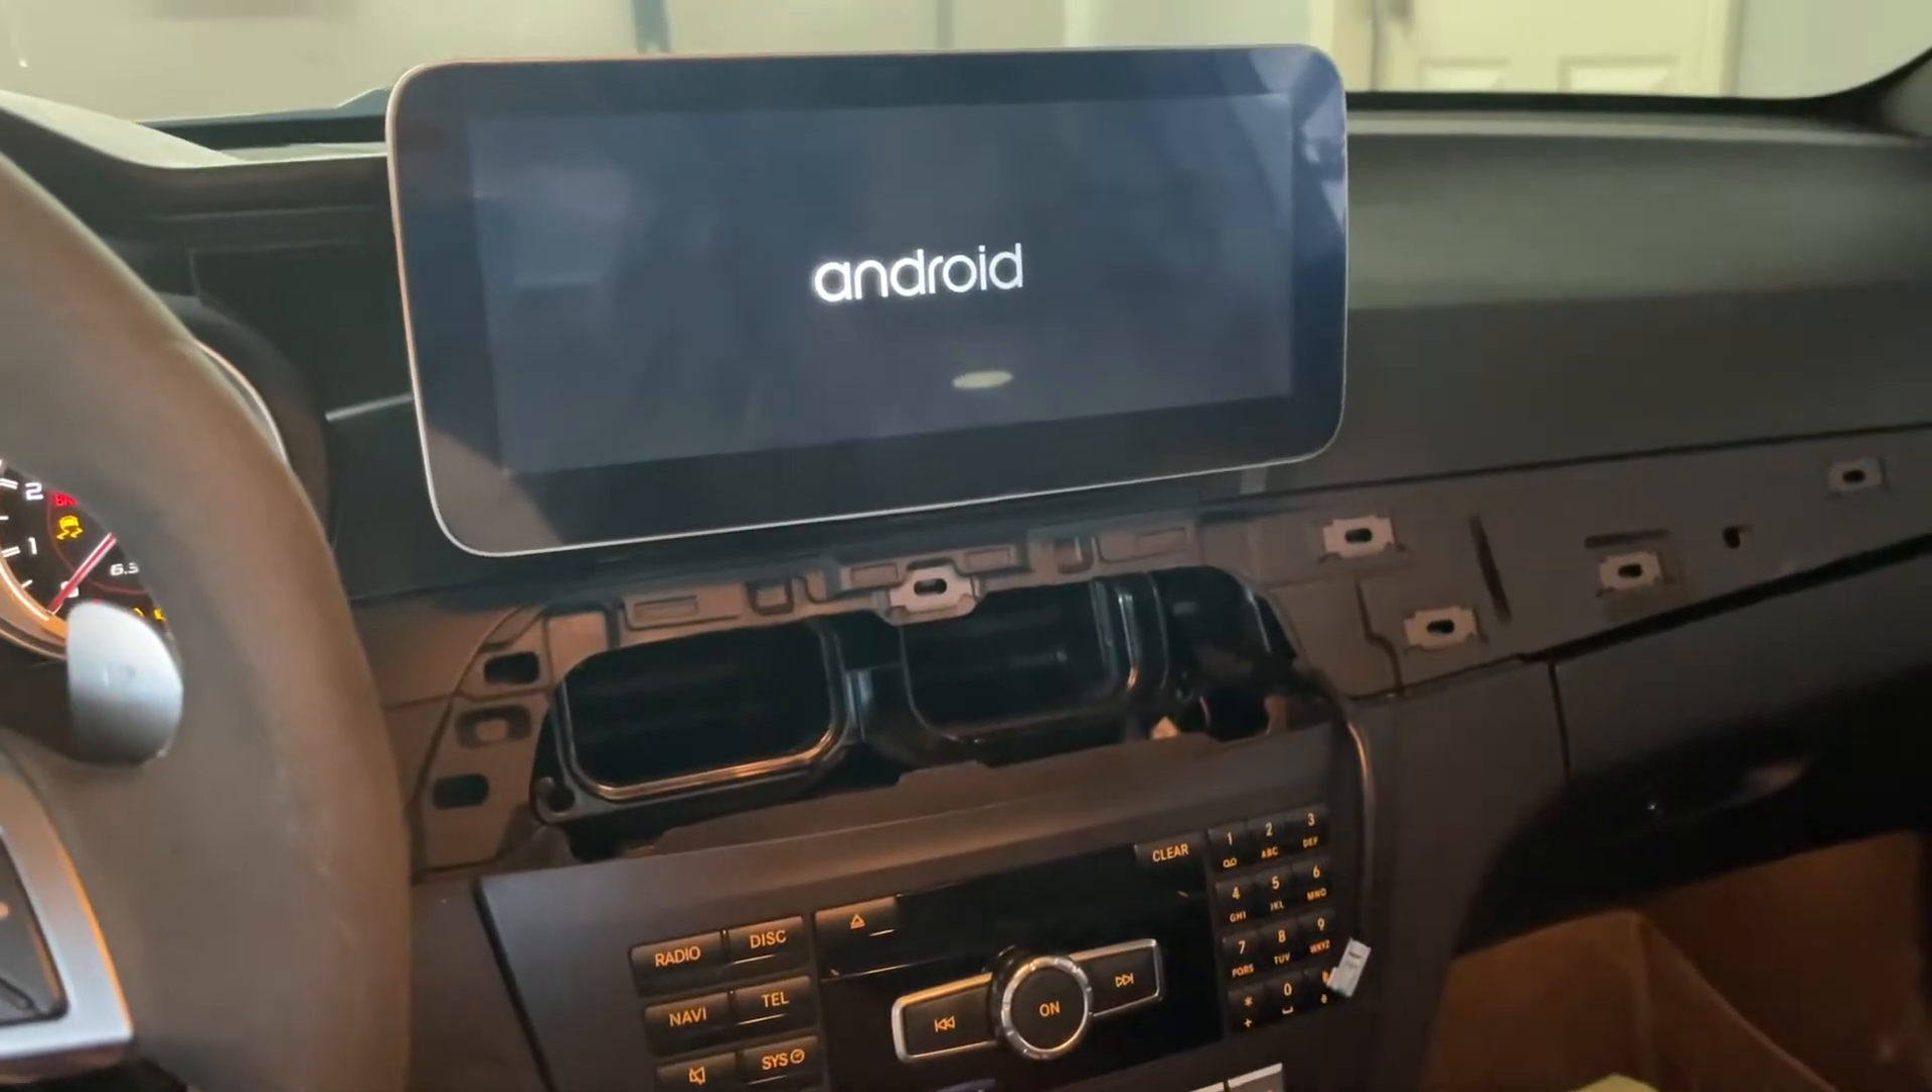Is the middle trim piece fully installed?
No.